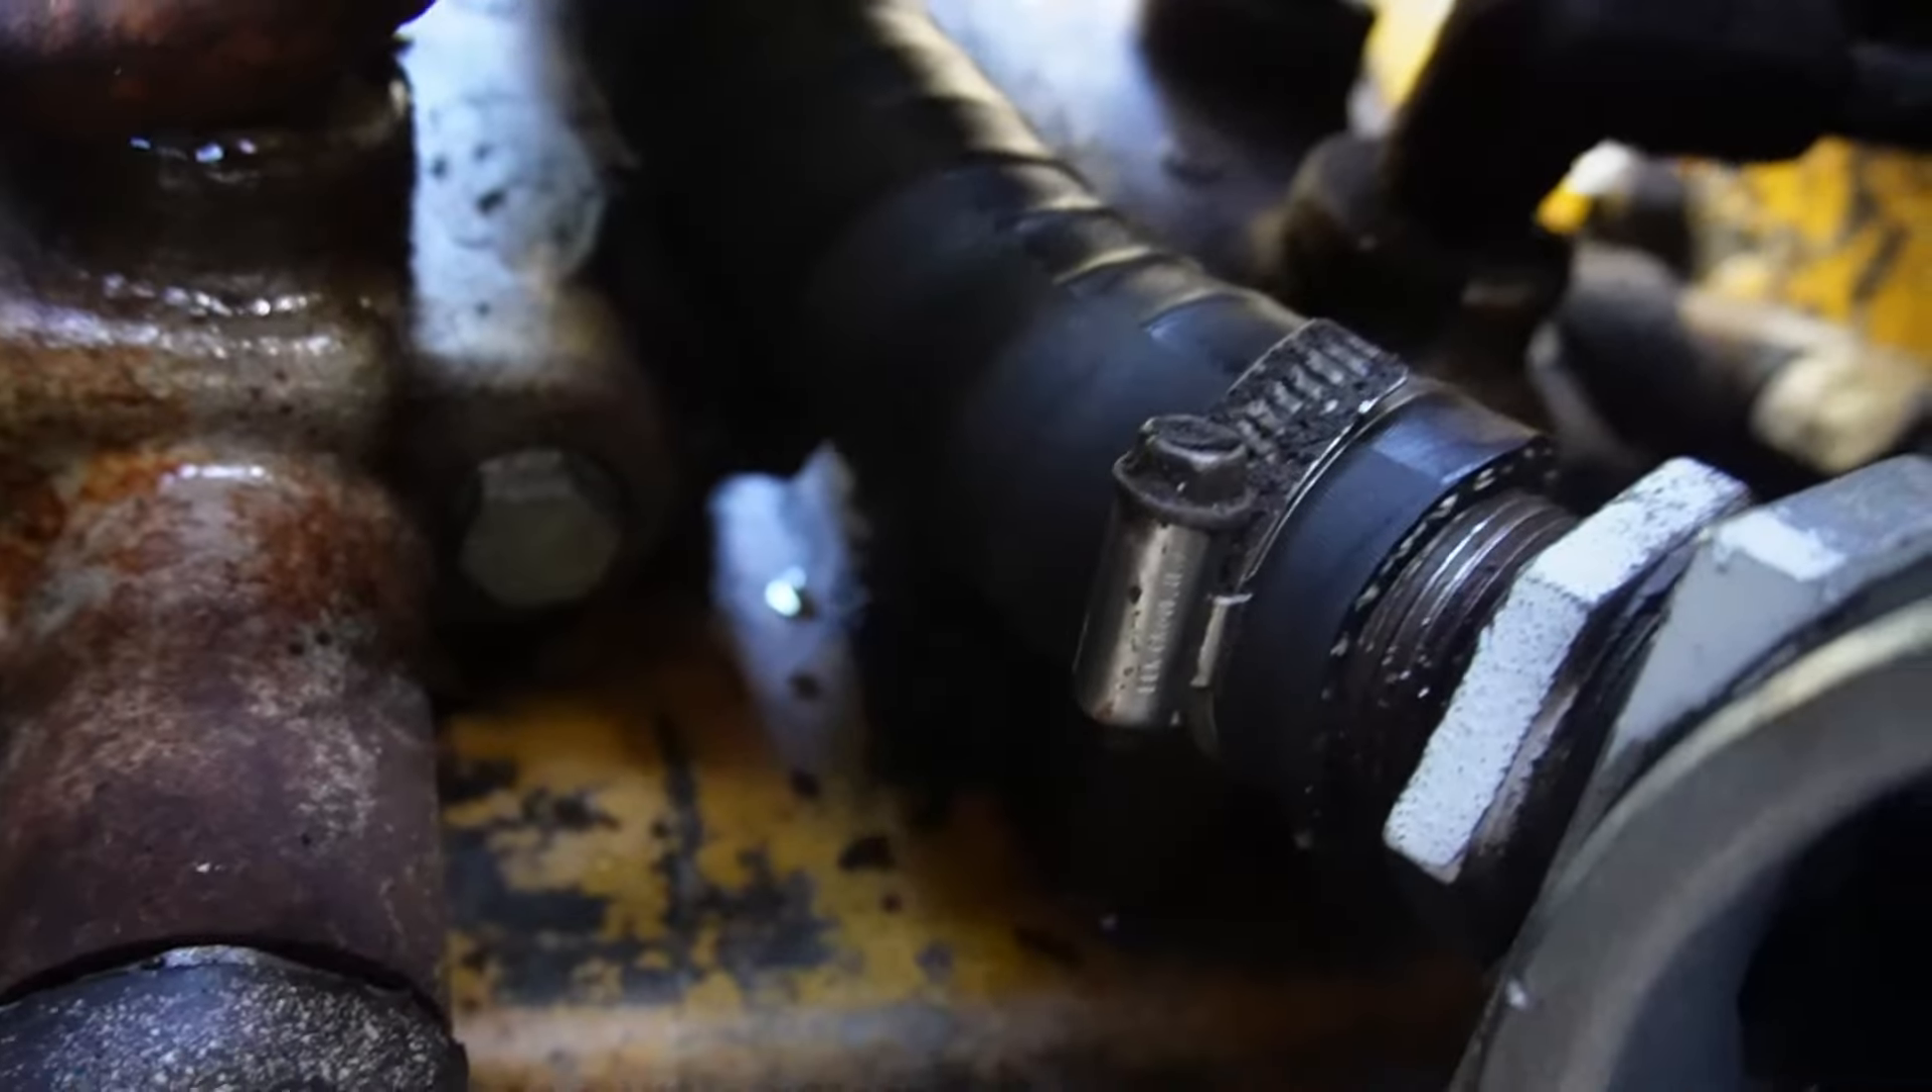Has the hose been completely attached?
Yes.